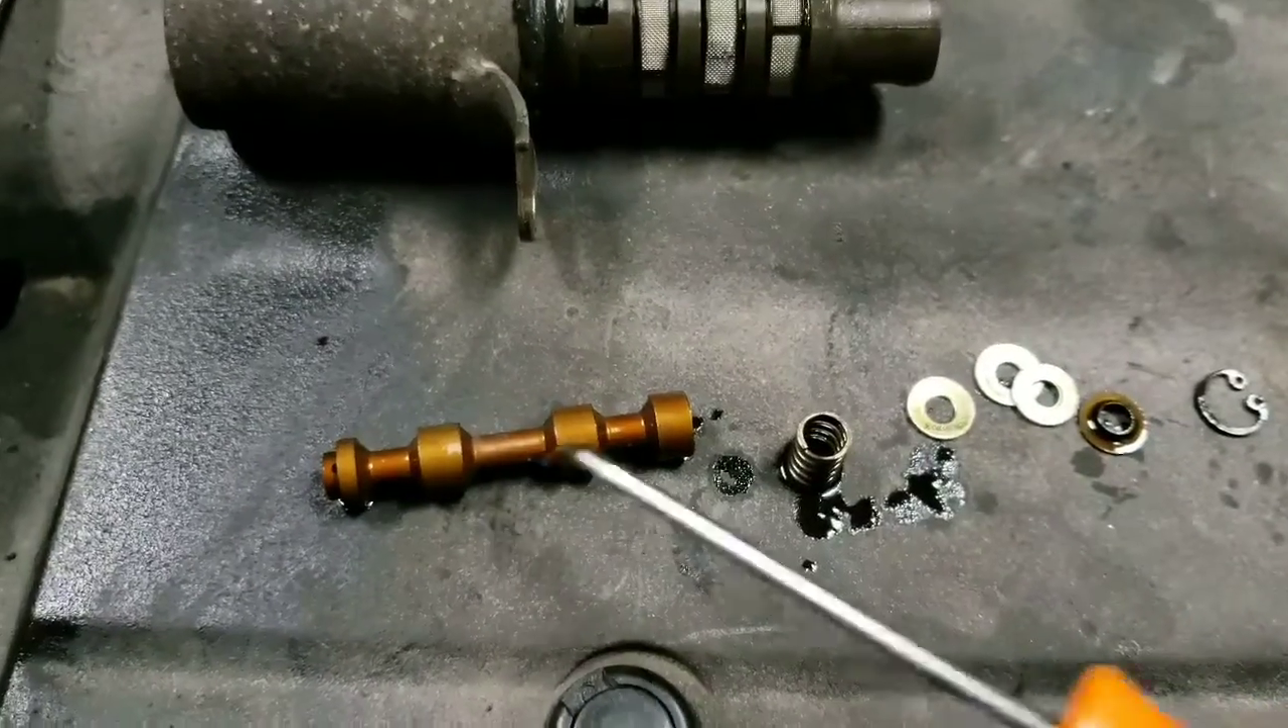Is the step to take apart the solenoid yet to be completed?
No.